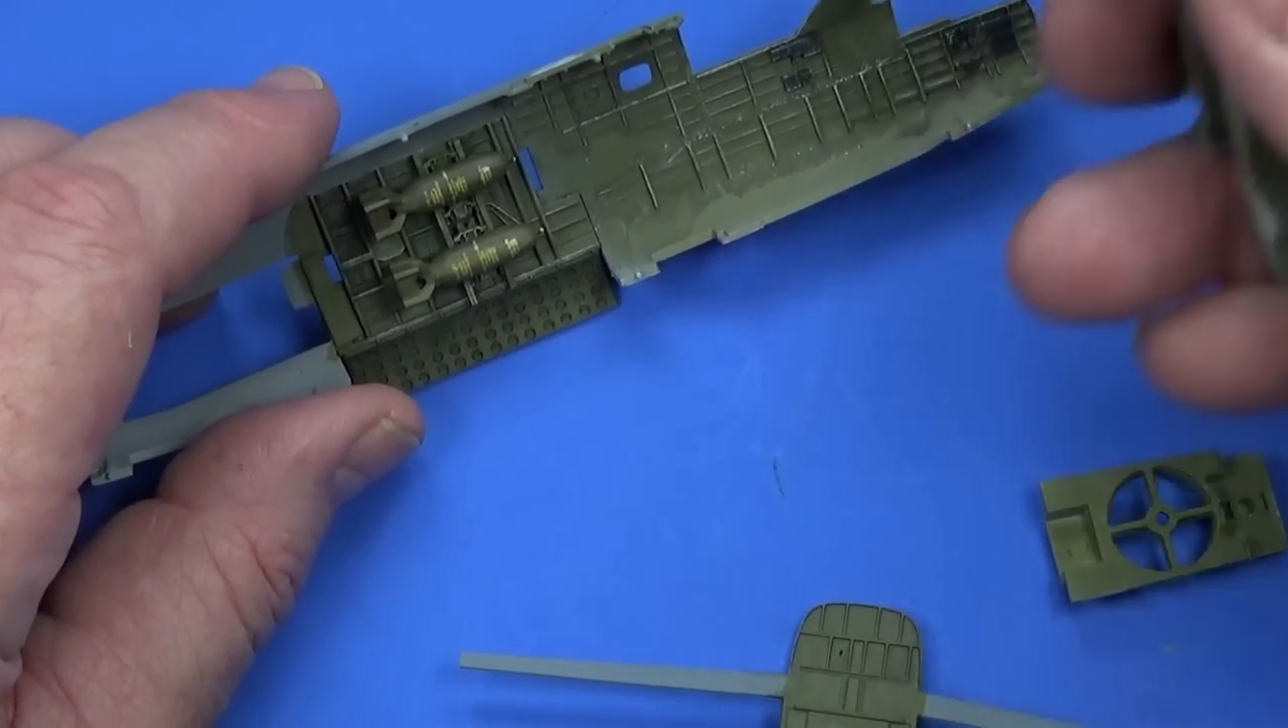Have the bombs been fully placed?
Yes.